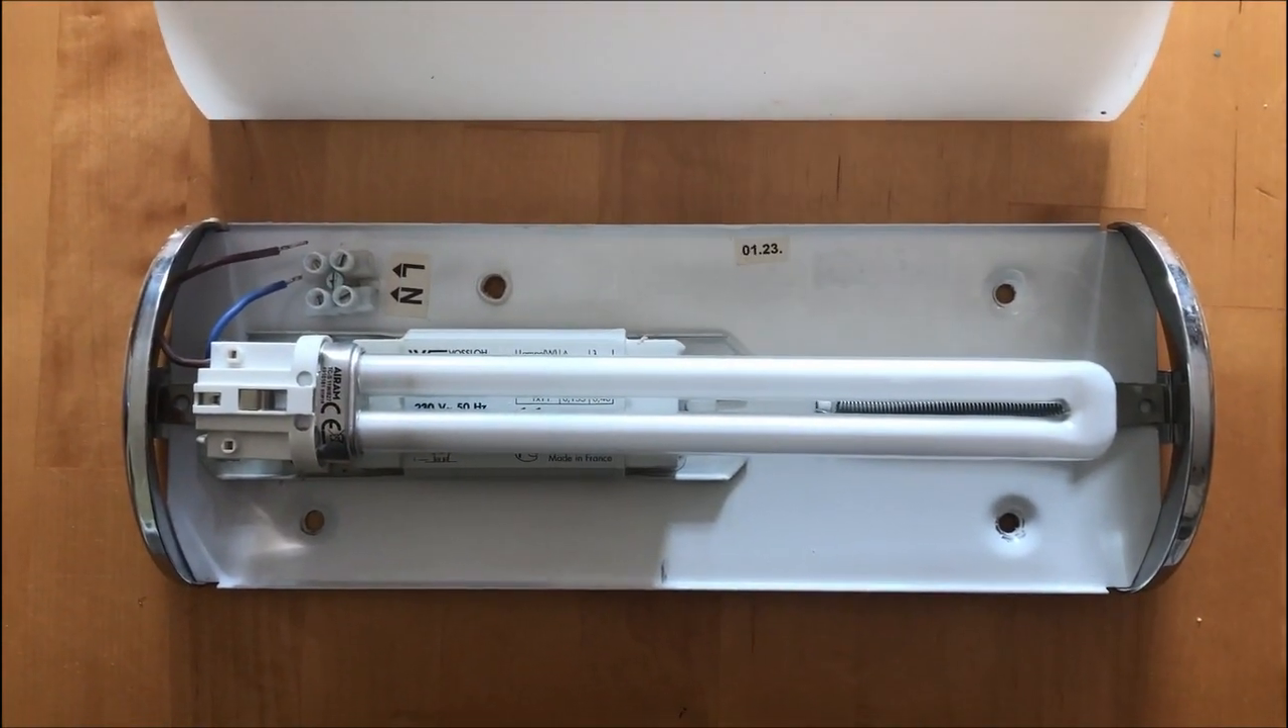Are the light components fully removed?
No.